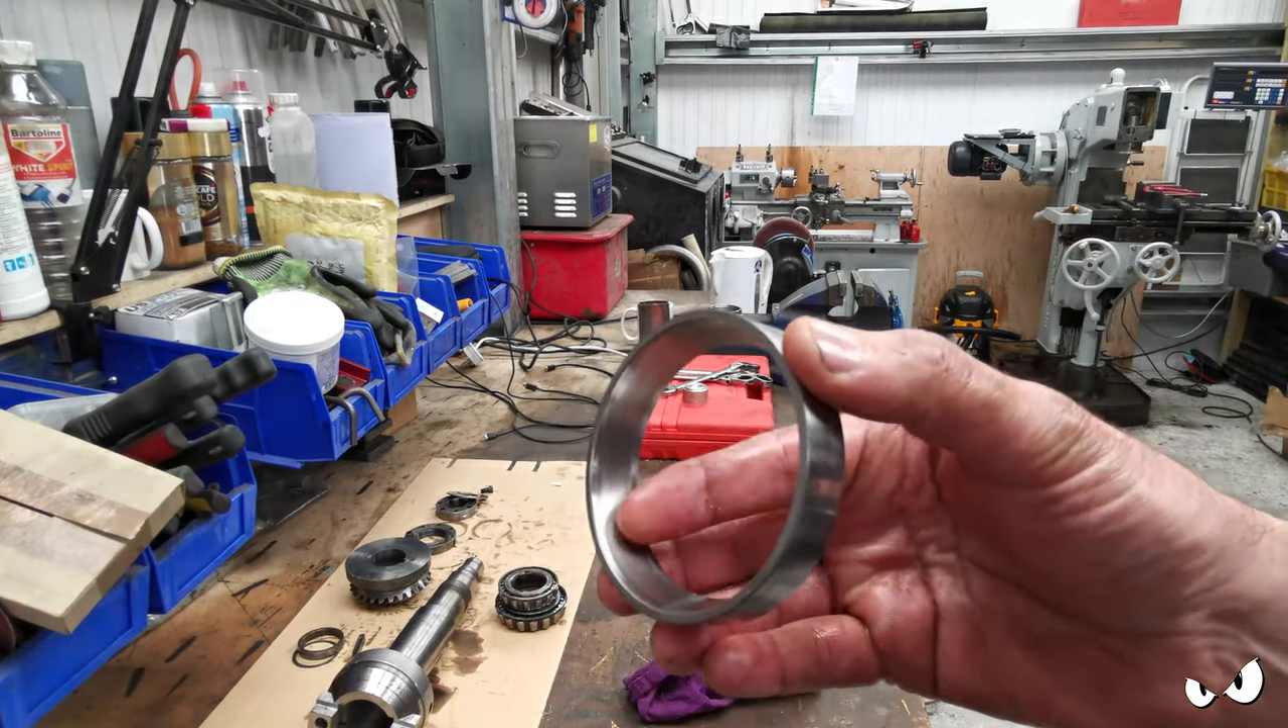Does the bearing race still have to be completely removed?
No.